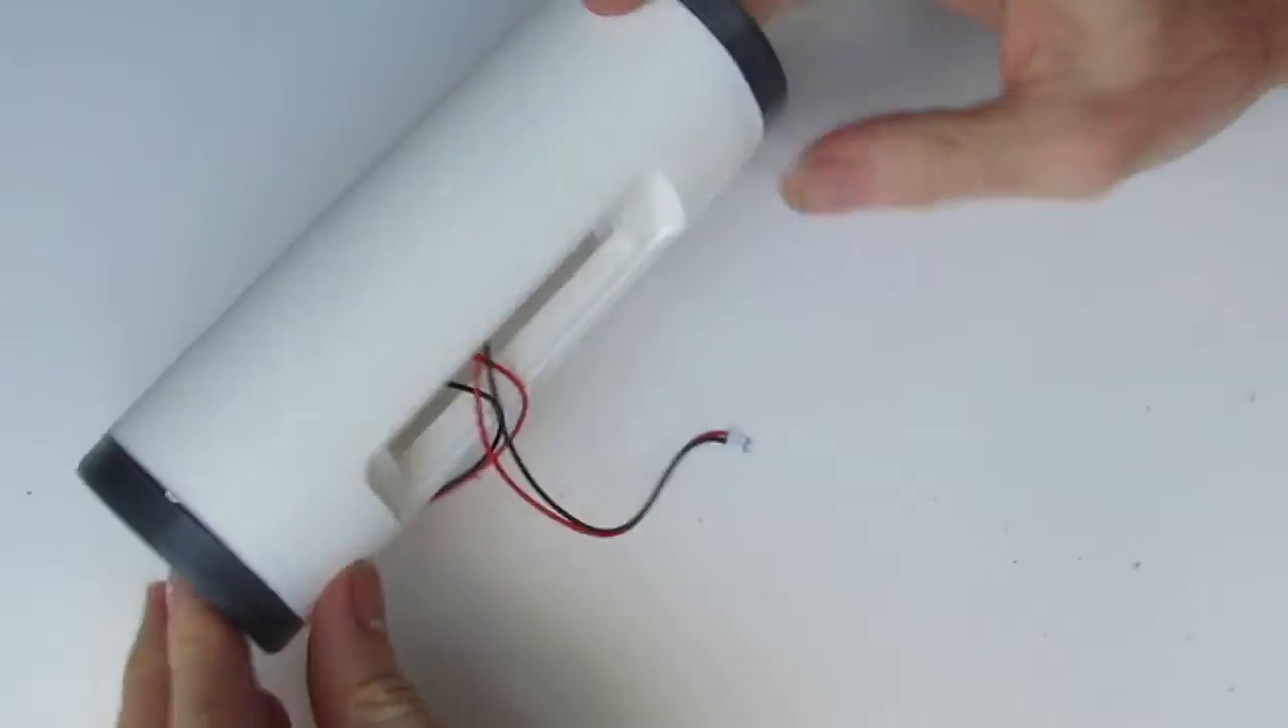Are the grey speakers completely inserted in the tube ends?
Yes.